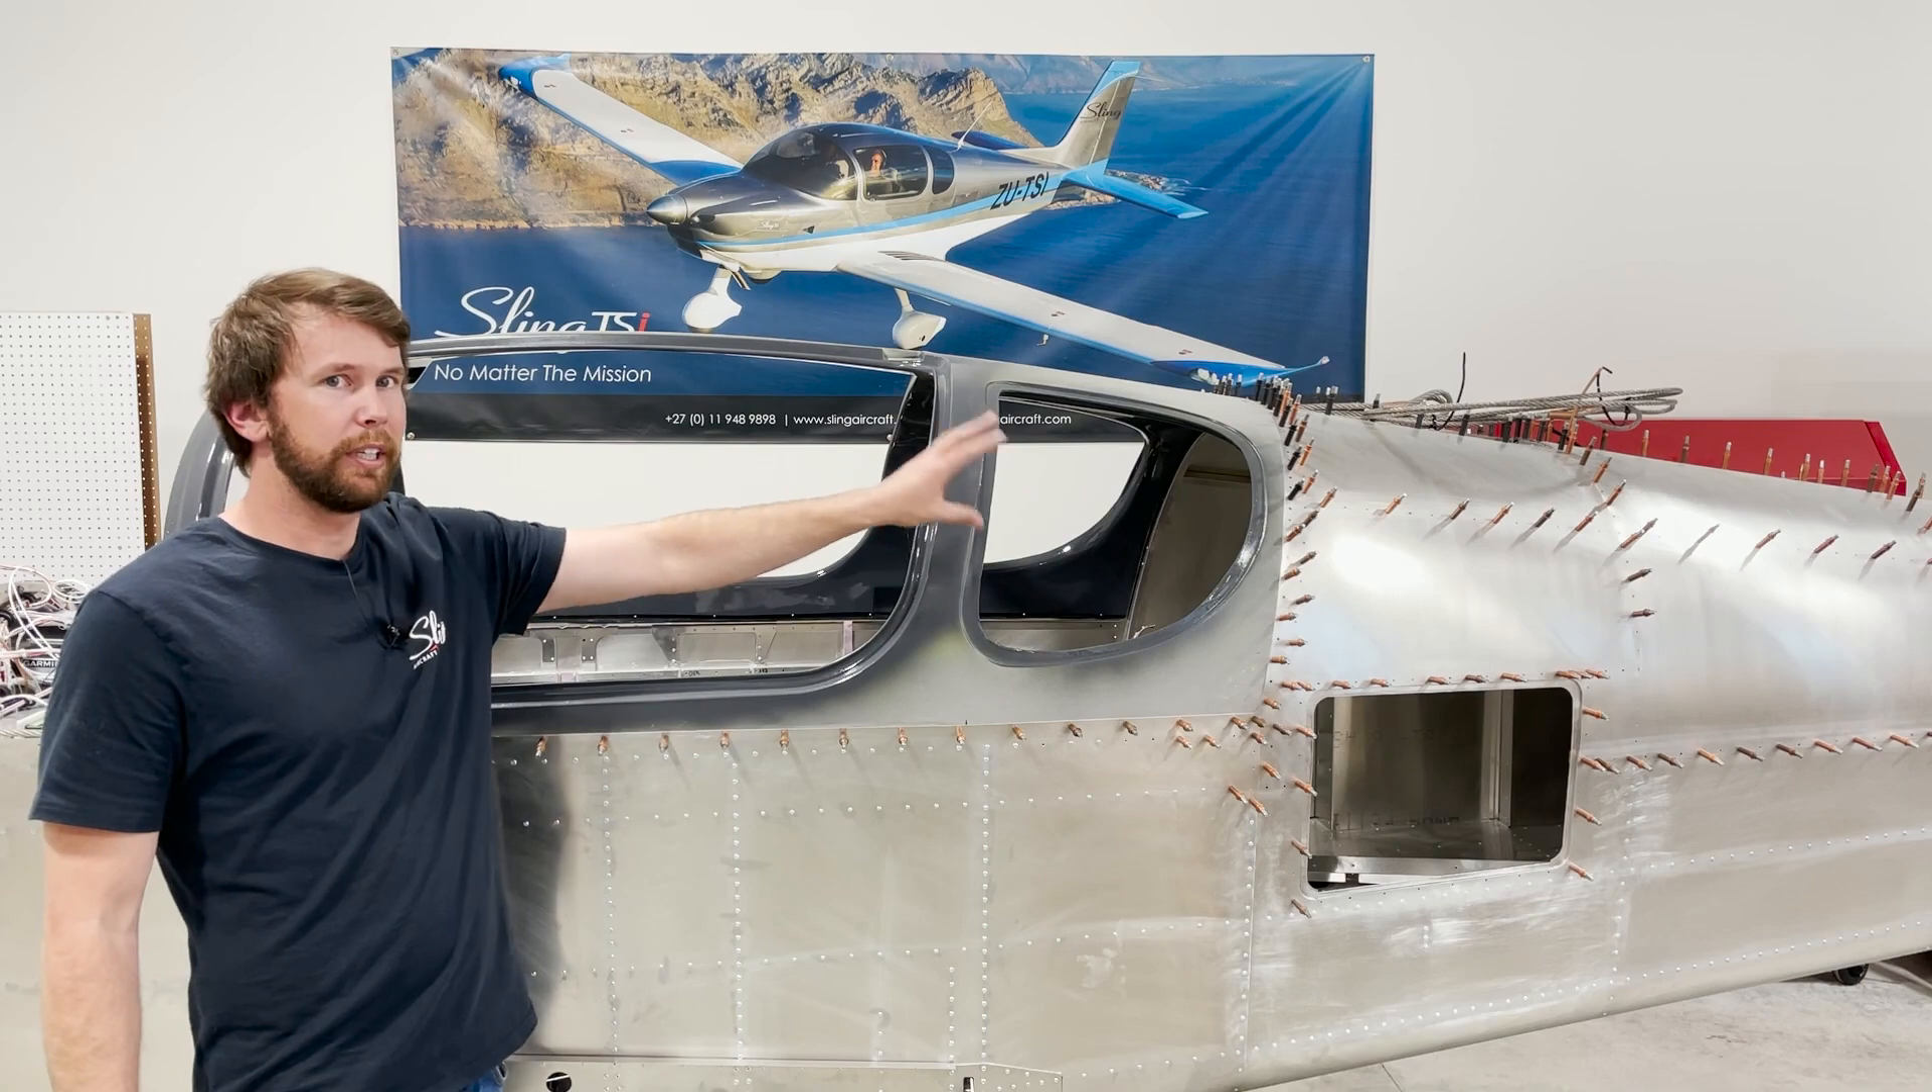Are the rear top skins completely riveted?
No.